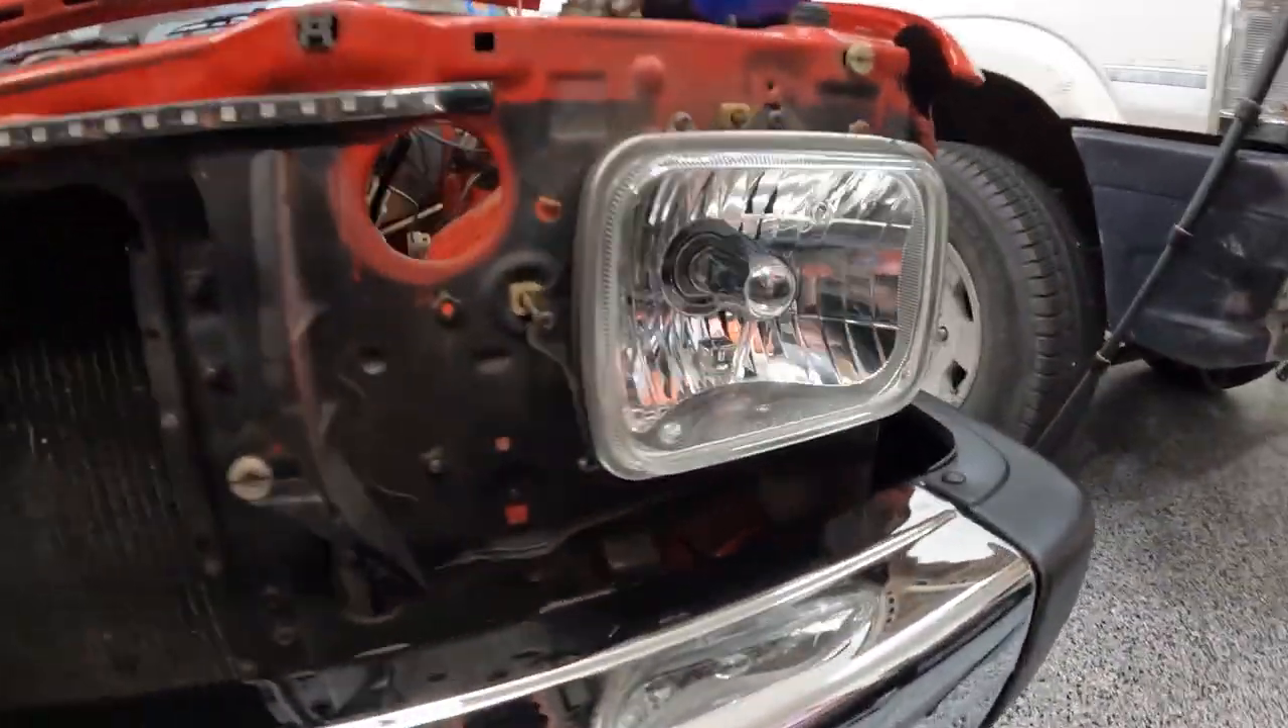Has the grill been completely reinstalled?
No.